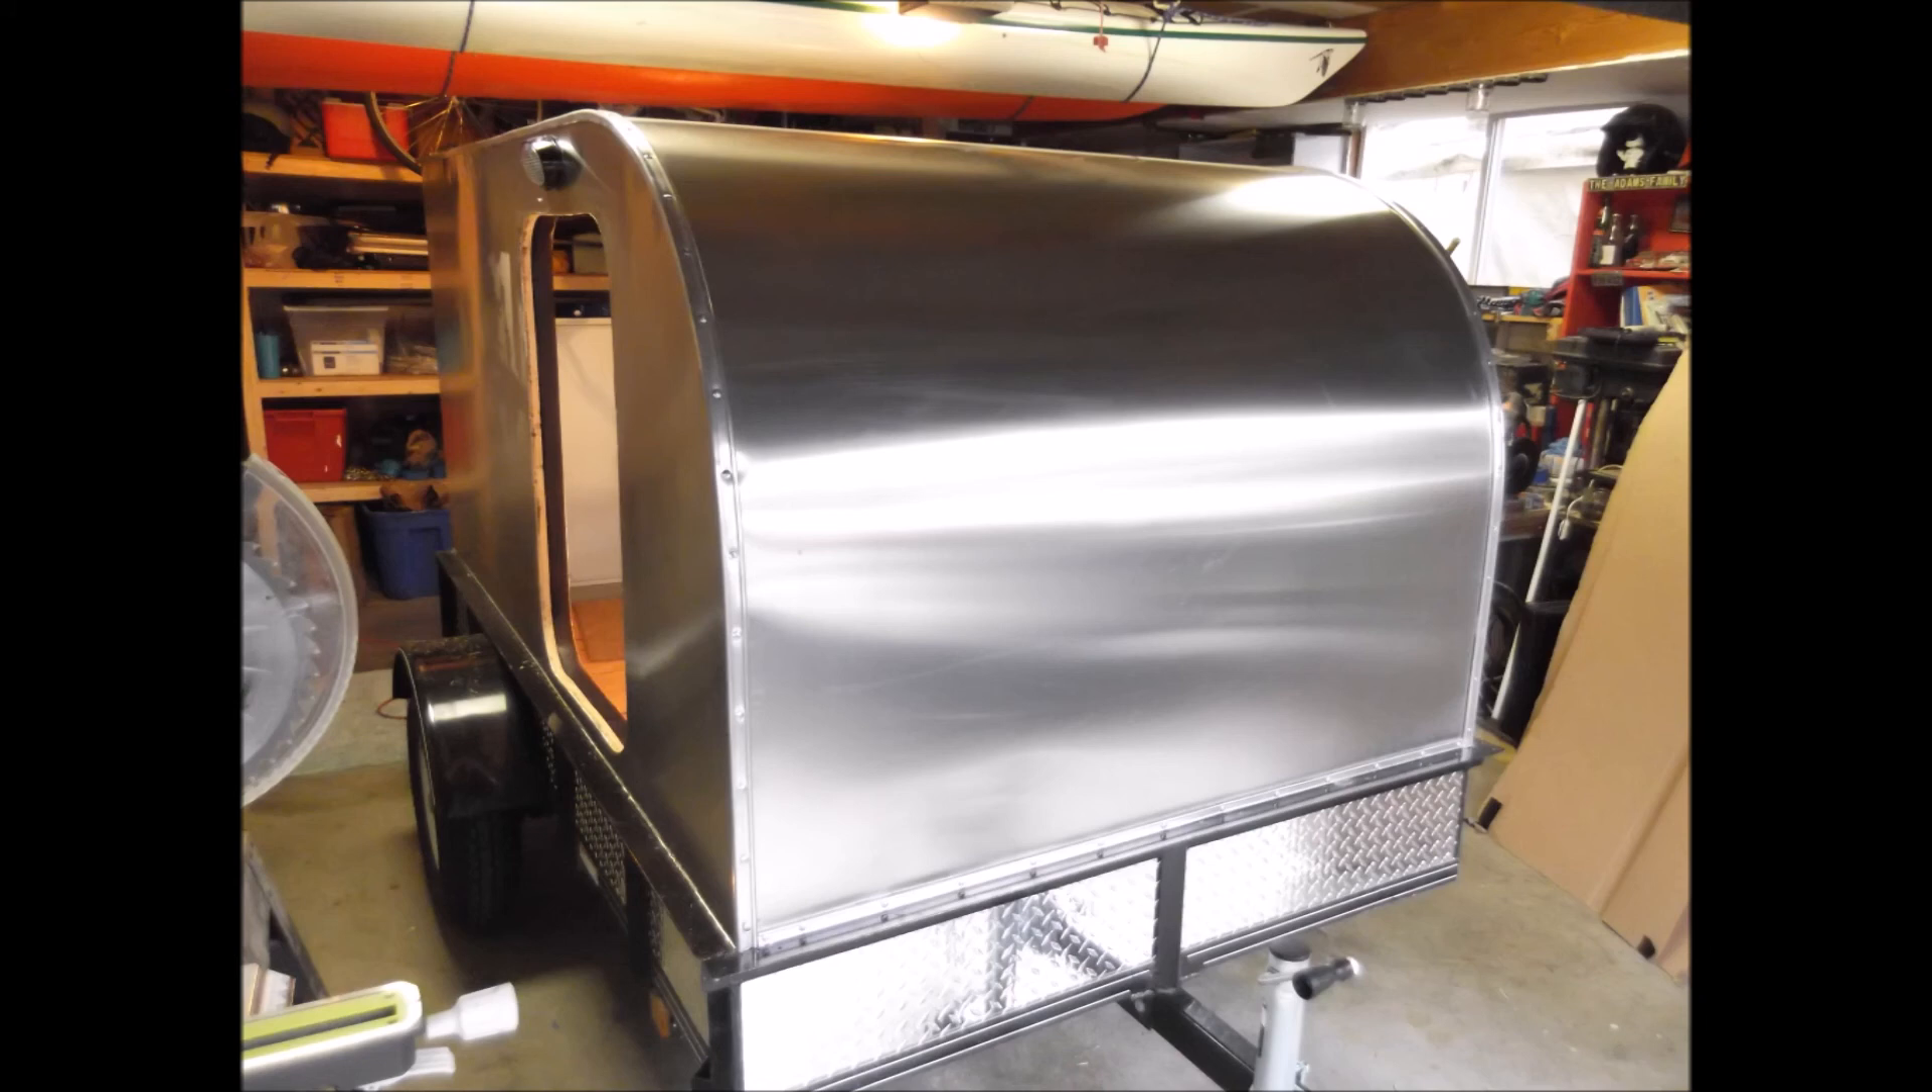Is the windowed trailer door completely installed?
No.